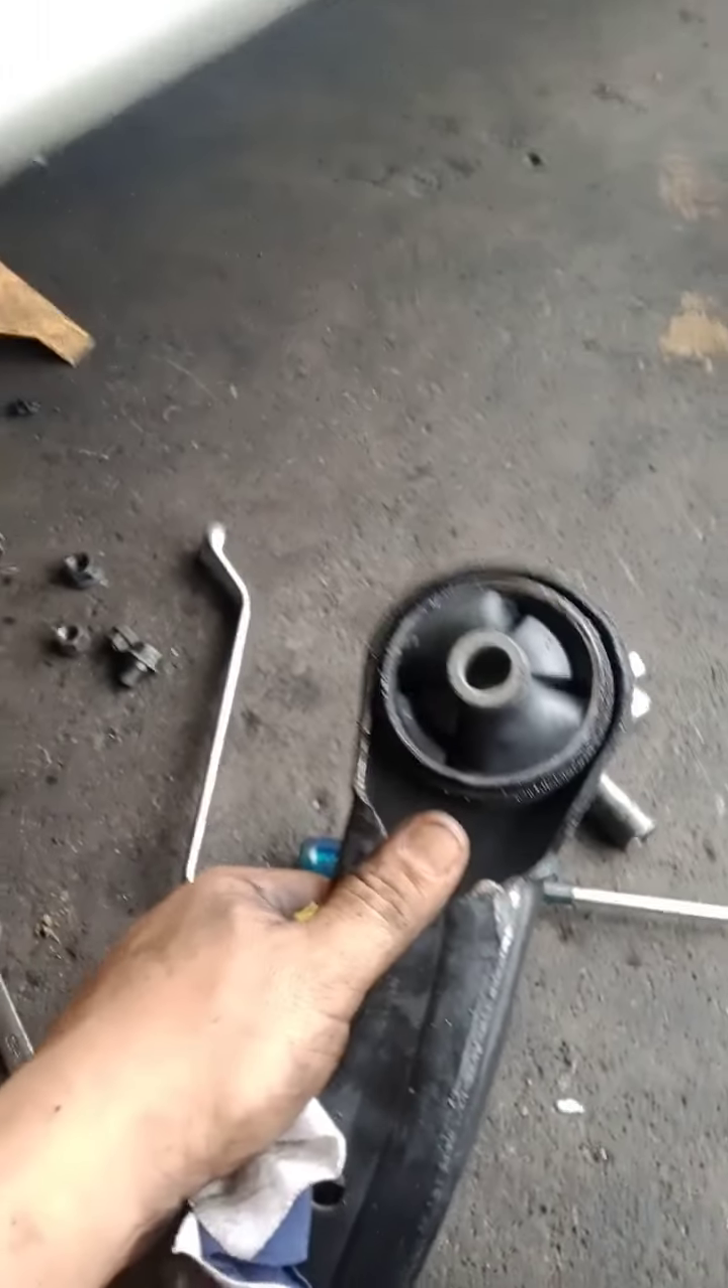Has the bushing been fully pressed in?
Yes.